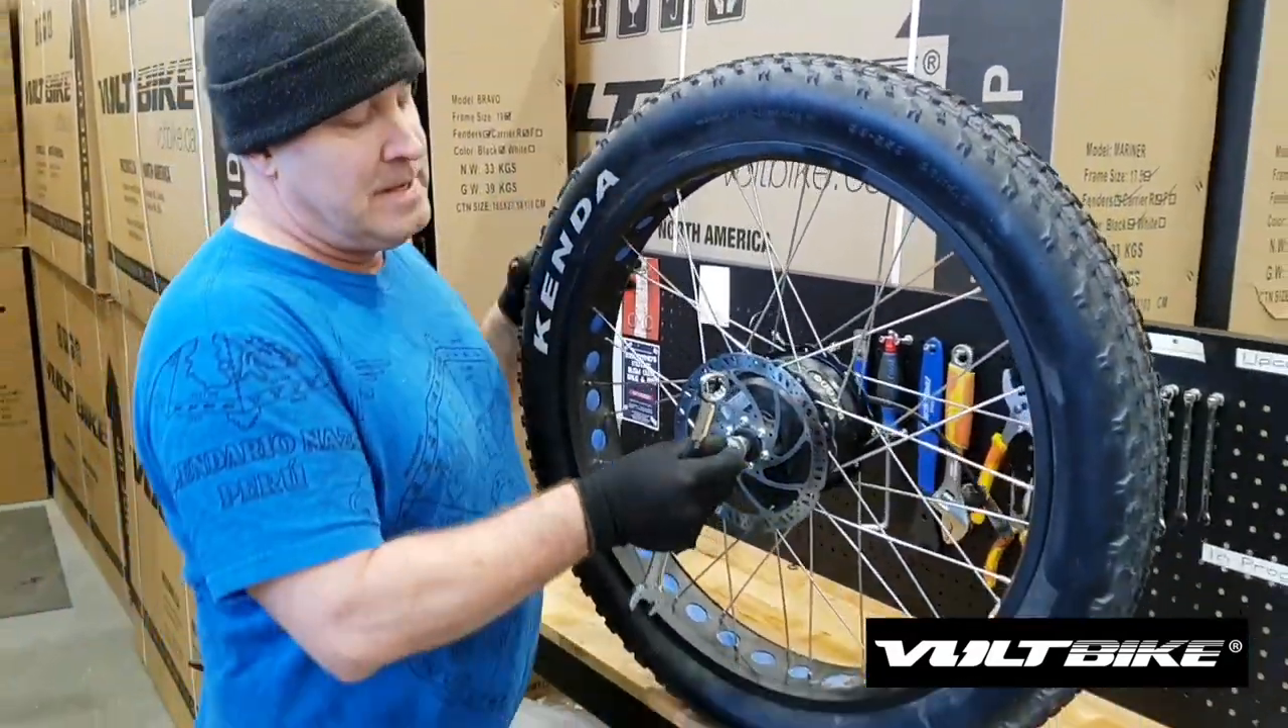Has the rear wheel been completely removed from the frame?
Yes.